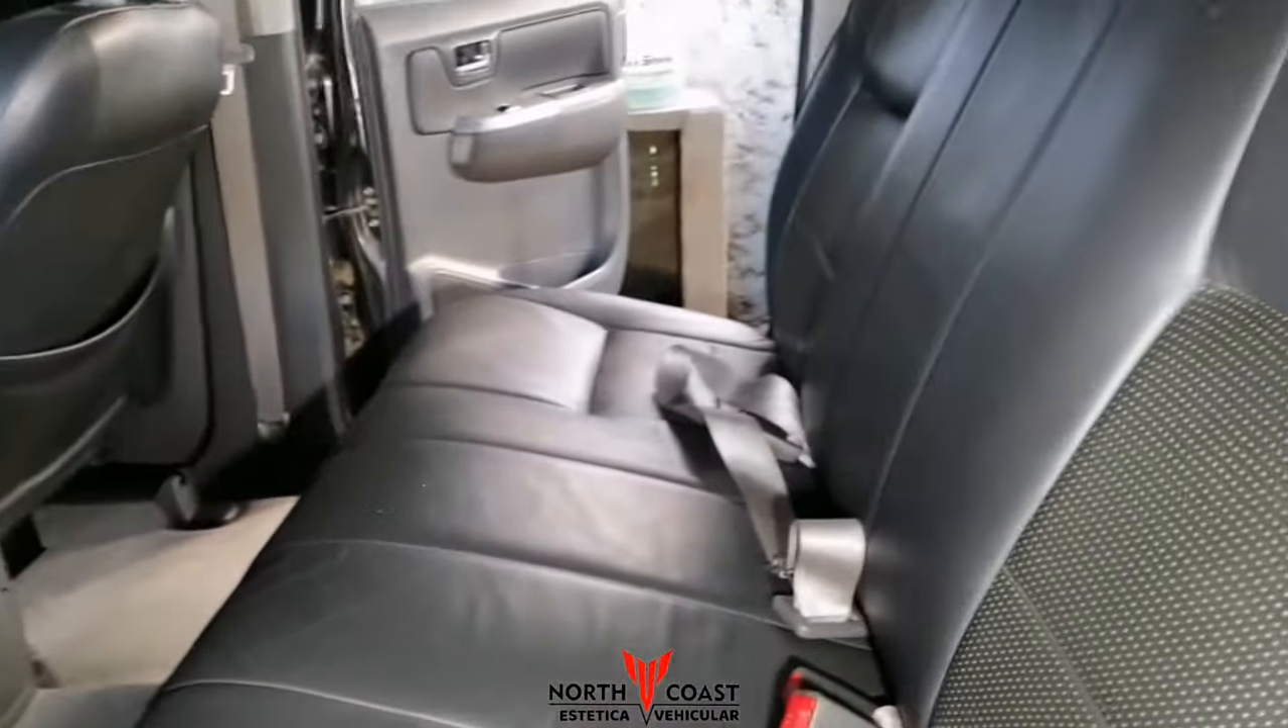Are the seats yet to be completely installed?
No.